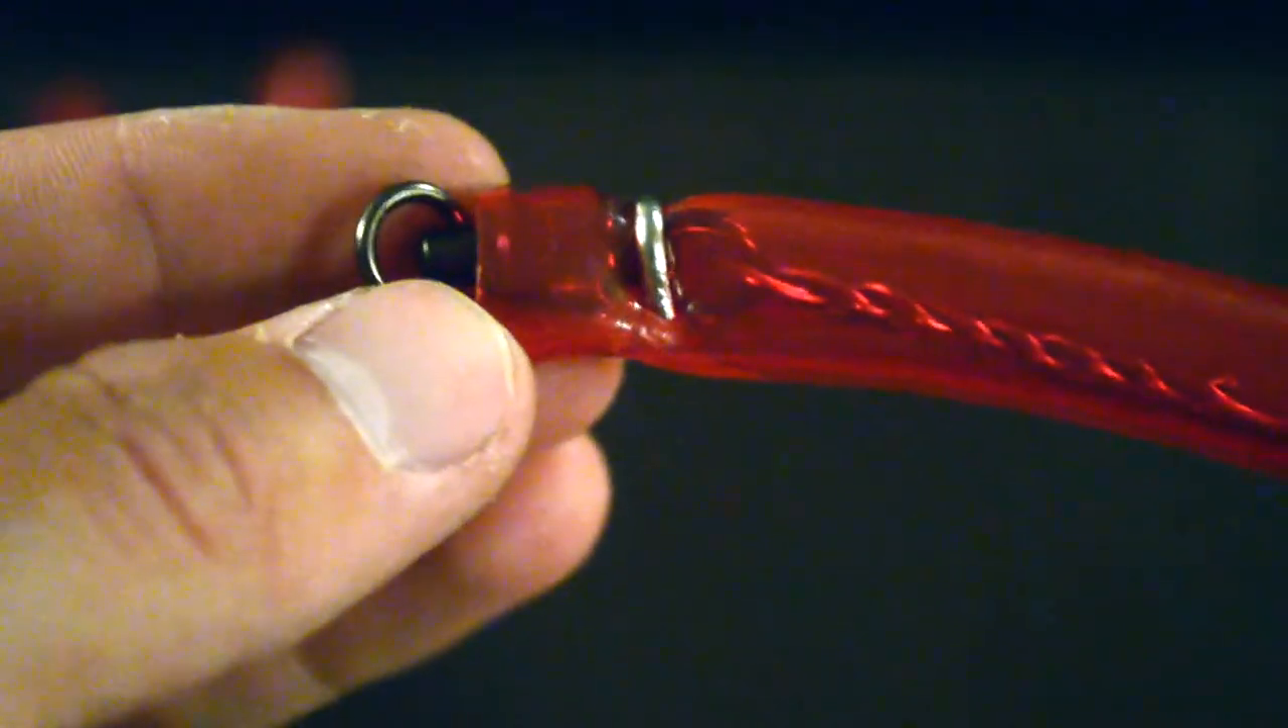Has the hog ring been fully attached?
Yes.